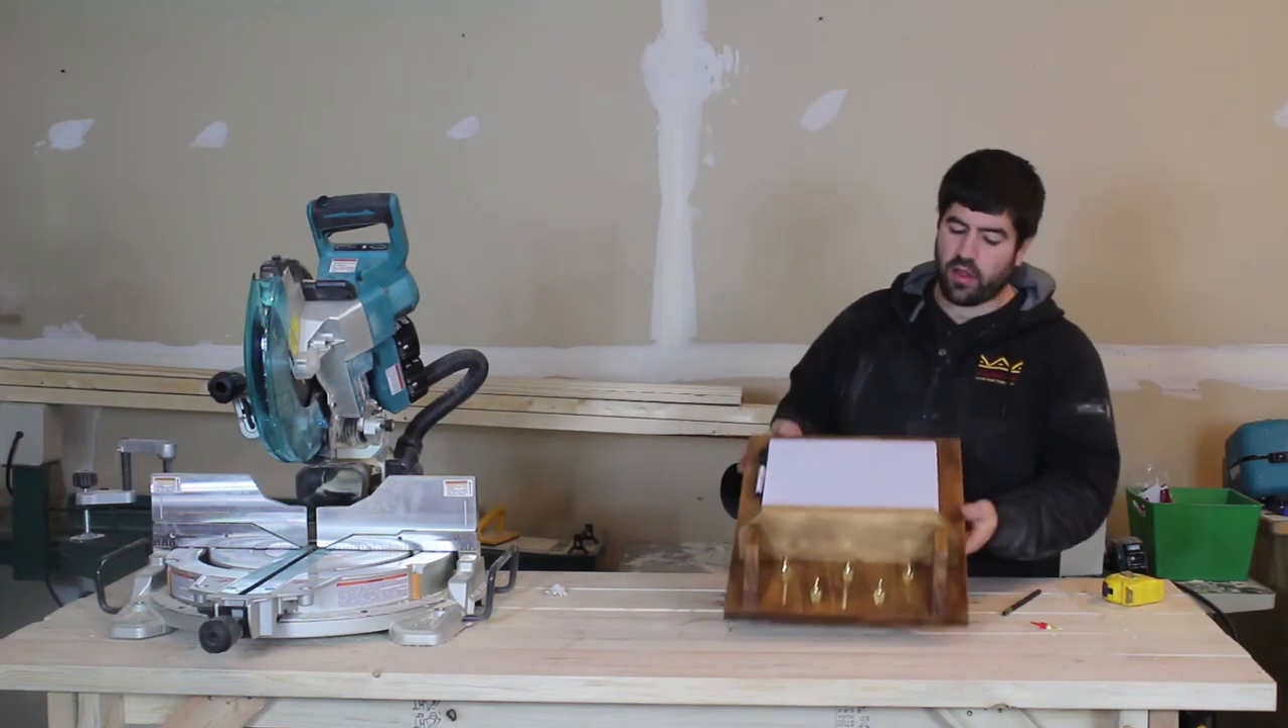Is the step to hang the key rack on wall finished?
No.